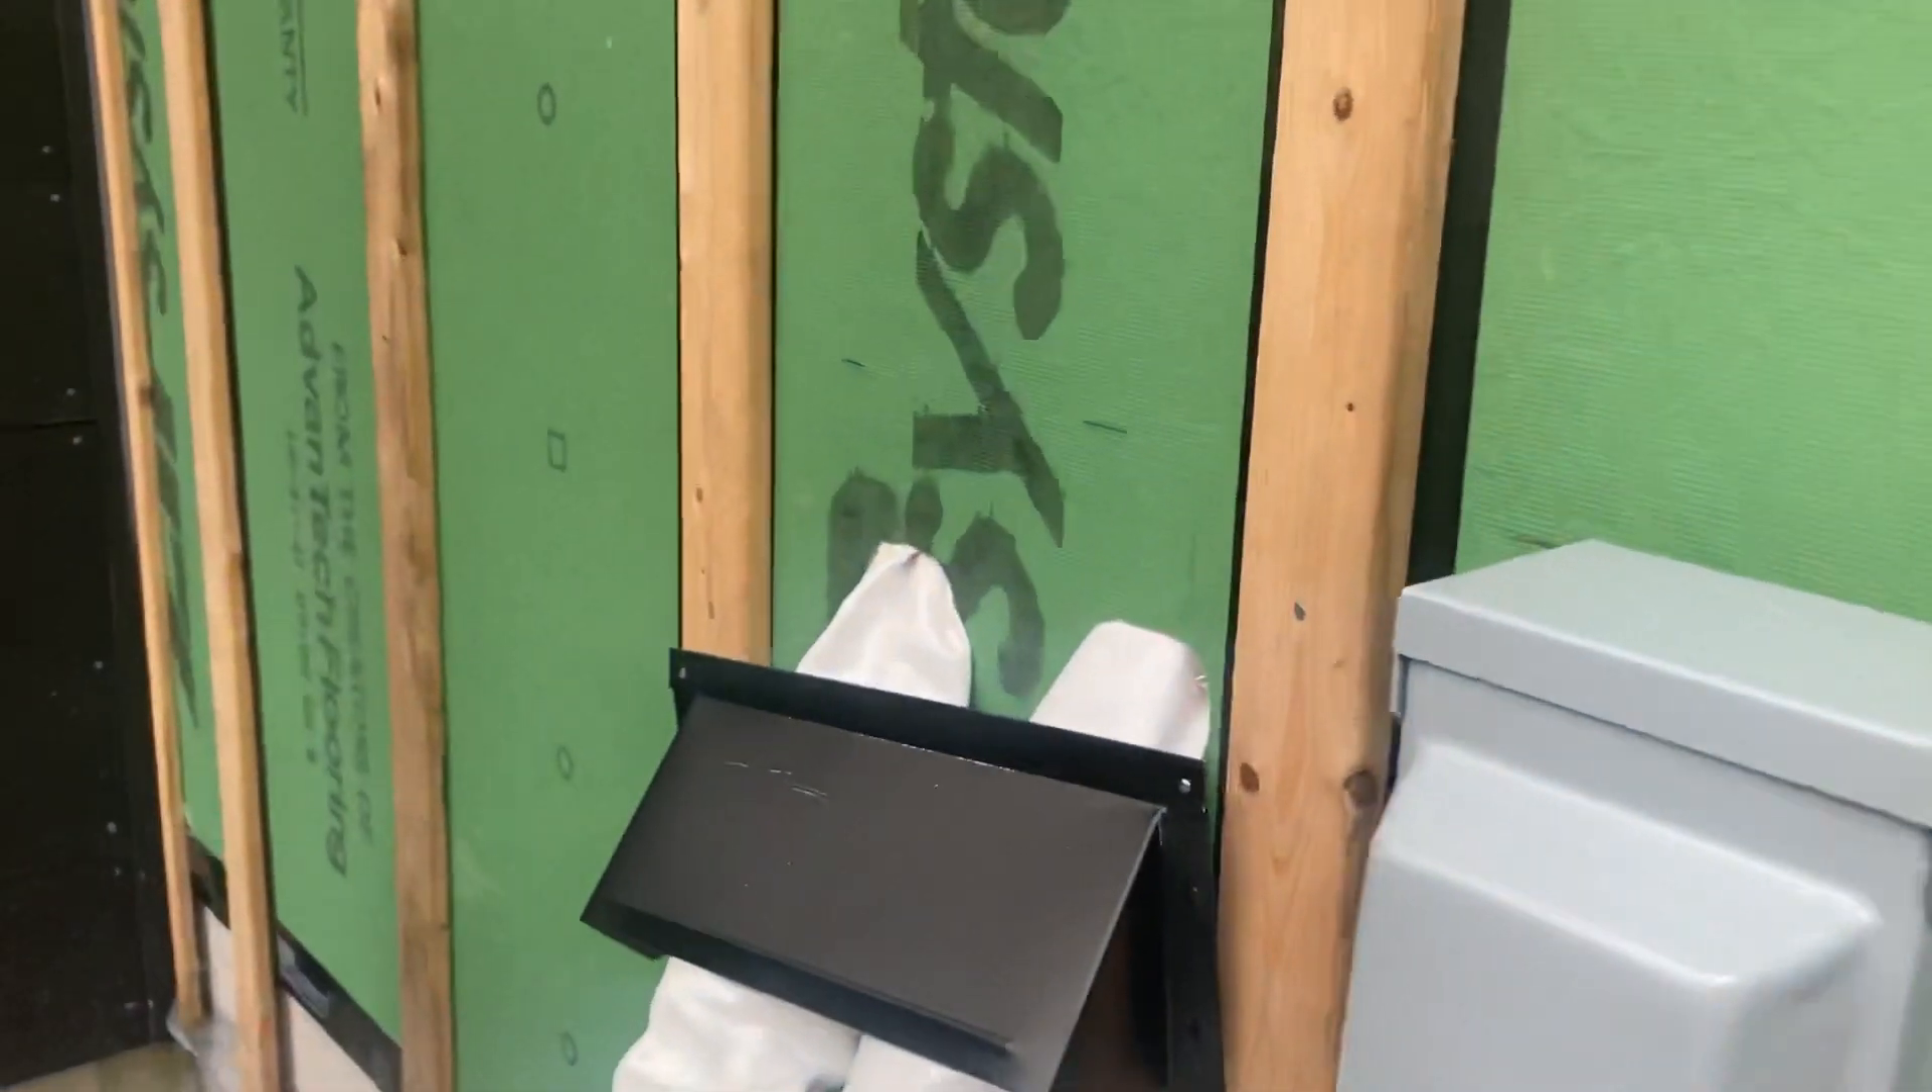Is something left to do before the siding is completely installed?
Yes.